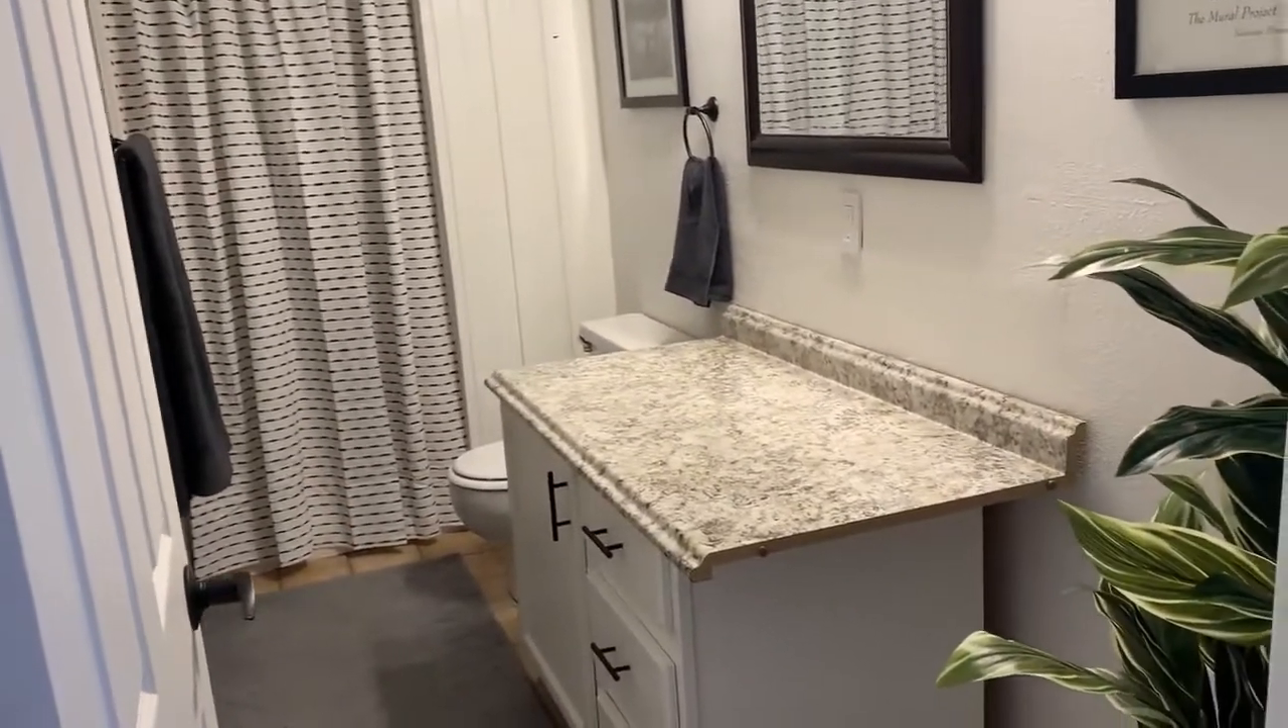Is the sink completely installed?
No.